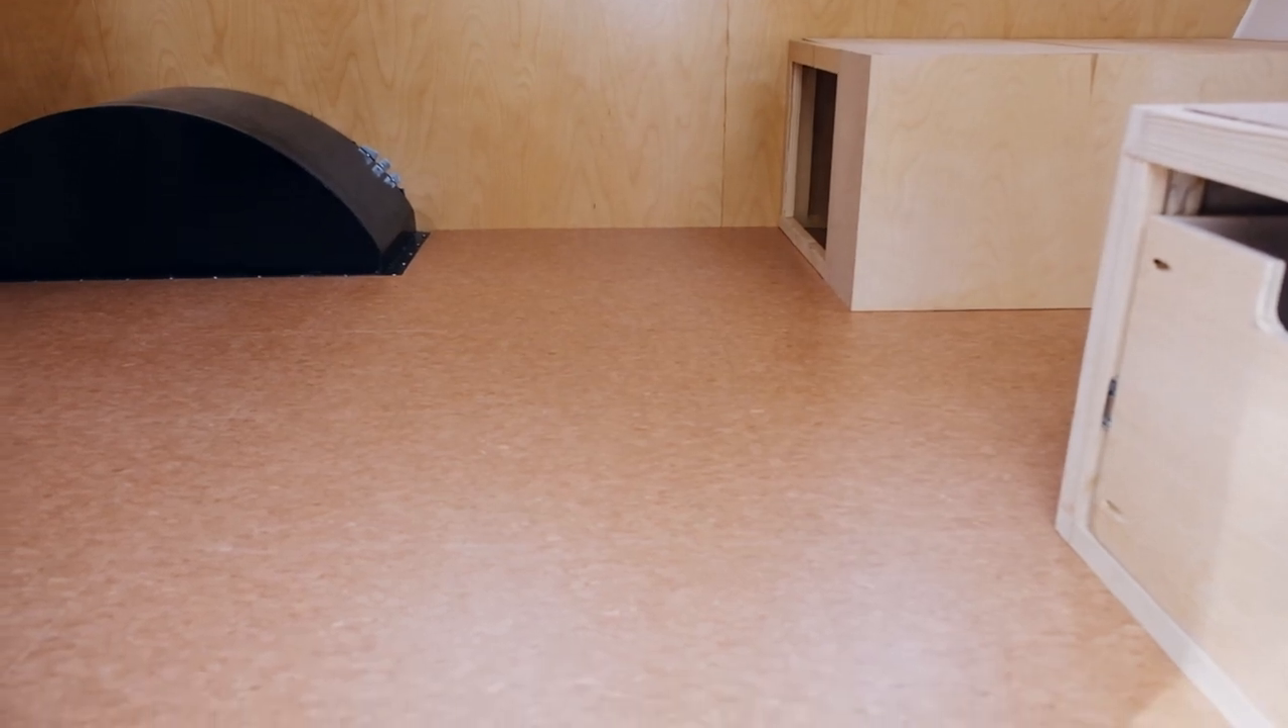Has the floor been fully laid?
Yes.